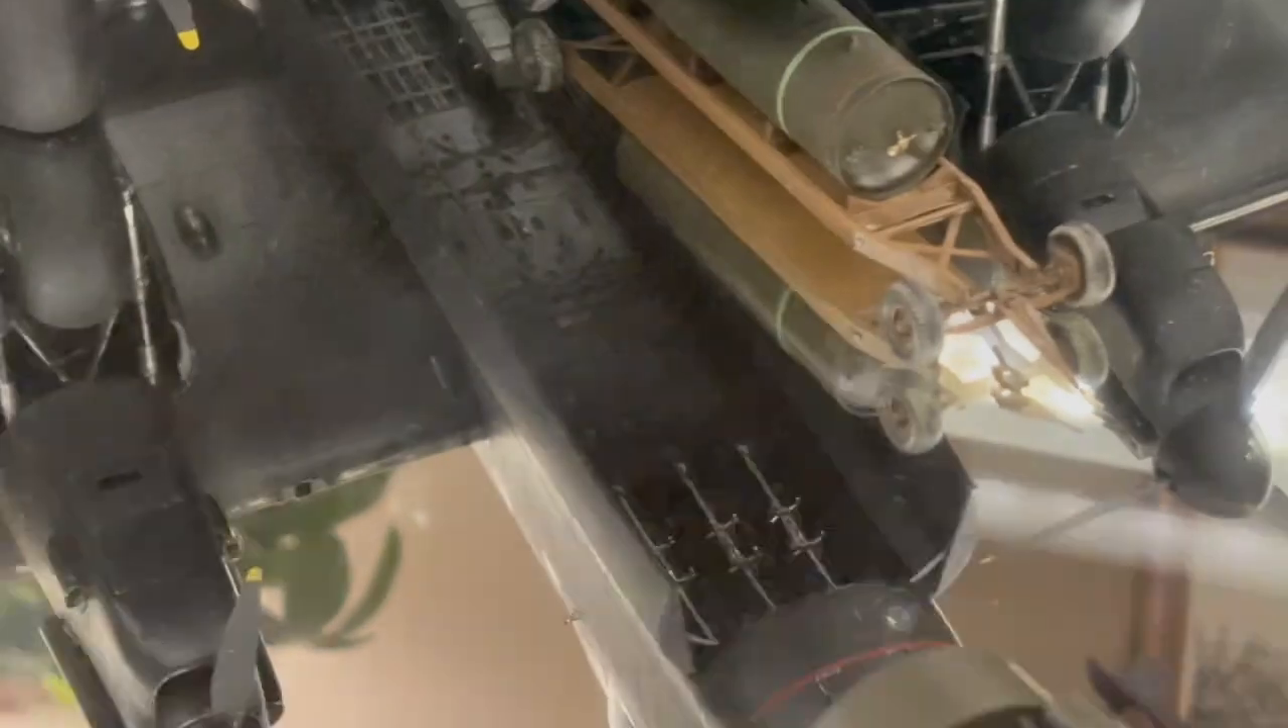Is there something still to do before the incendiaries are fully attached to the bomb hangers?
Yes.